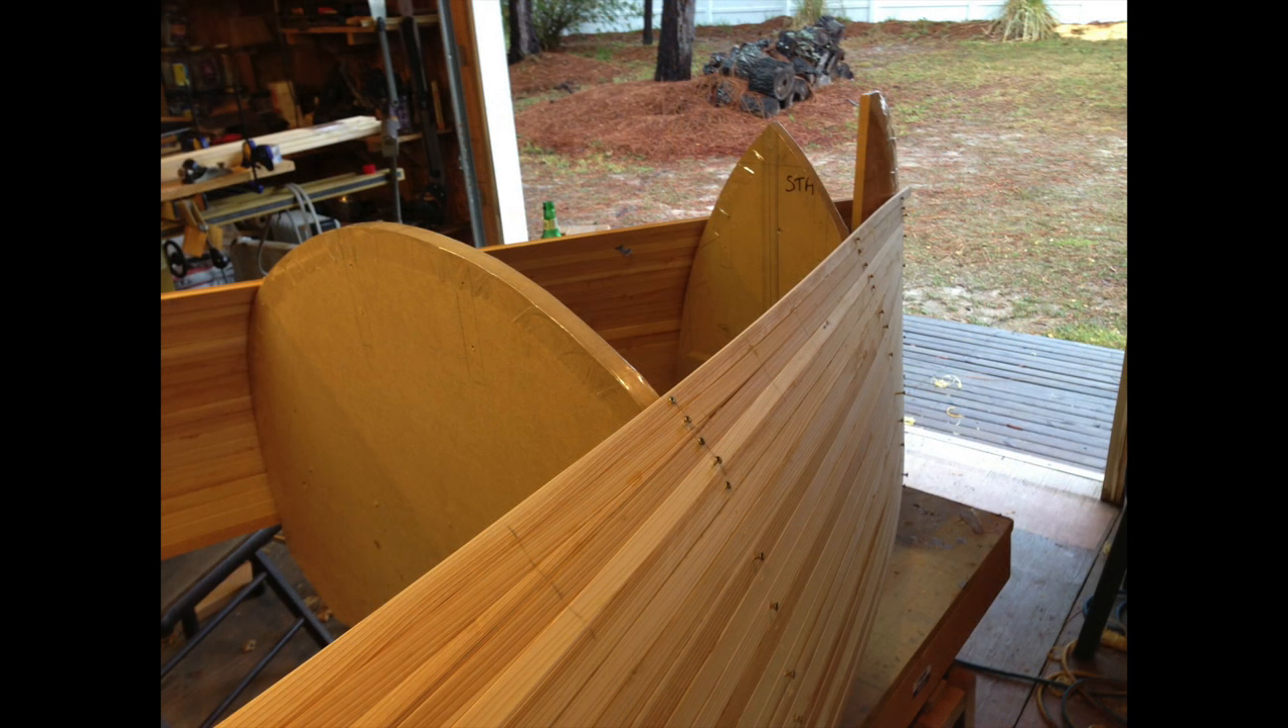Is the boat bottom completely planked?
No.